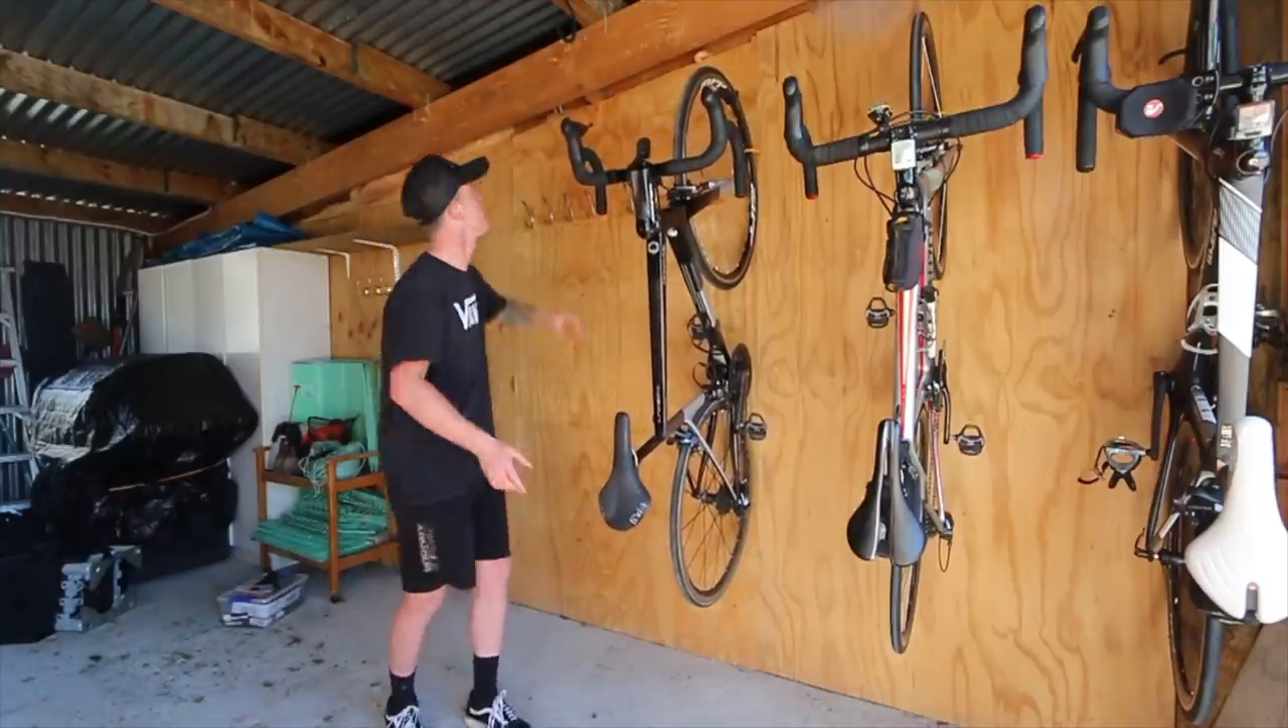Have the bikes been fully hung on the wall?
Yes.